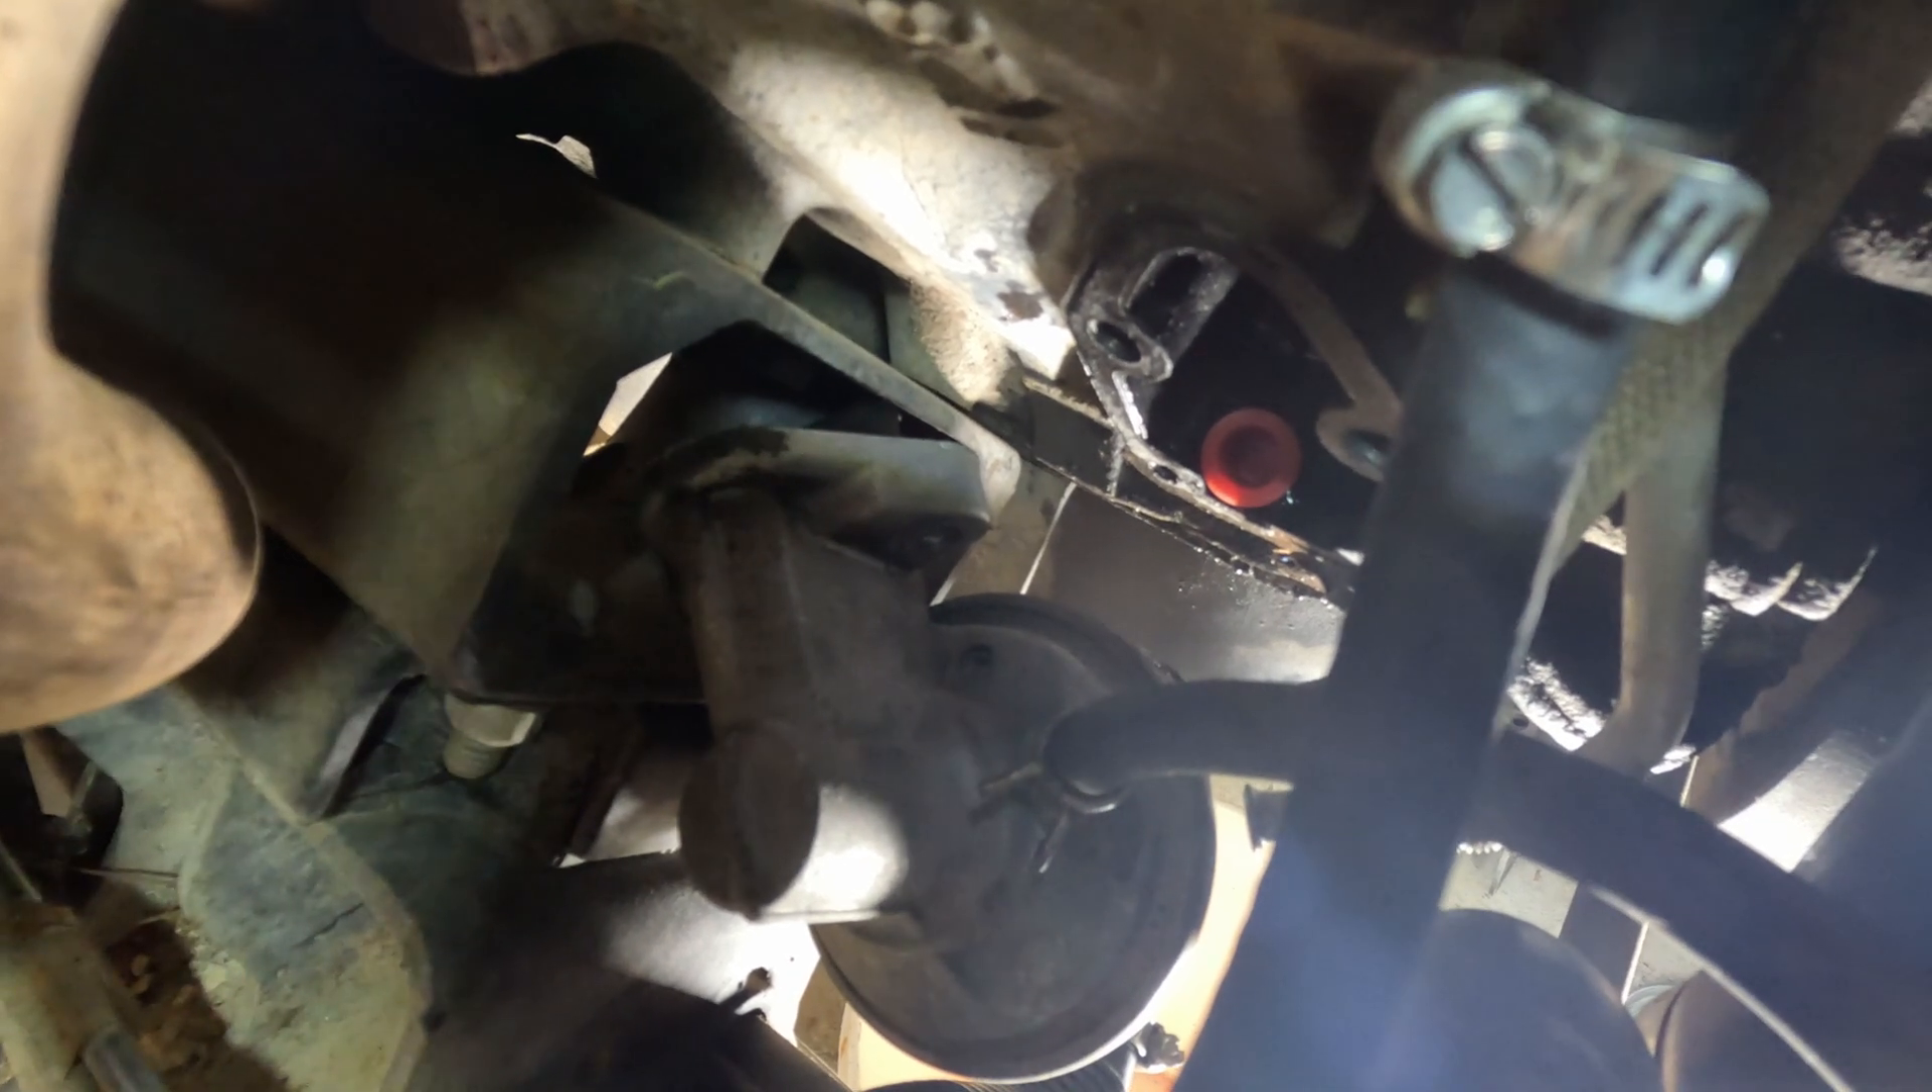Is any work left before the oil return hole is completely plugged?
No.